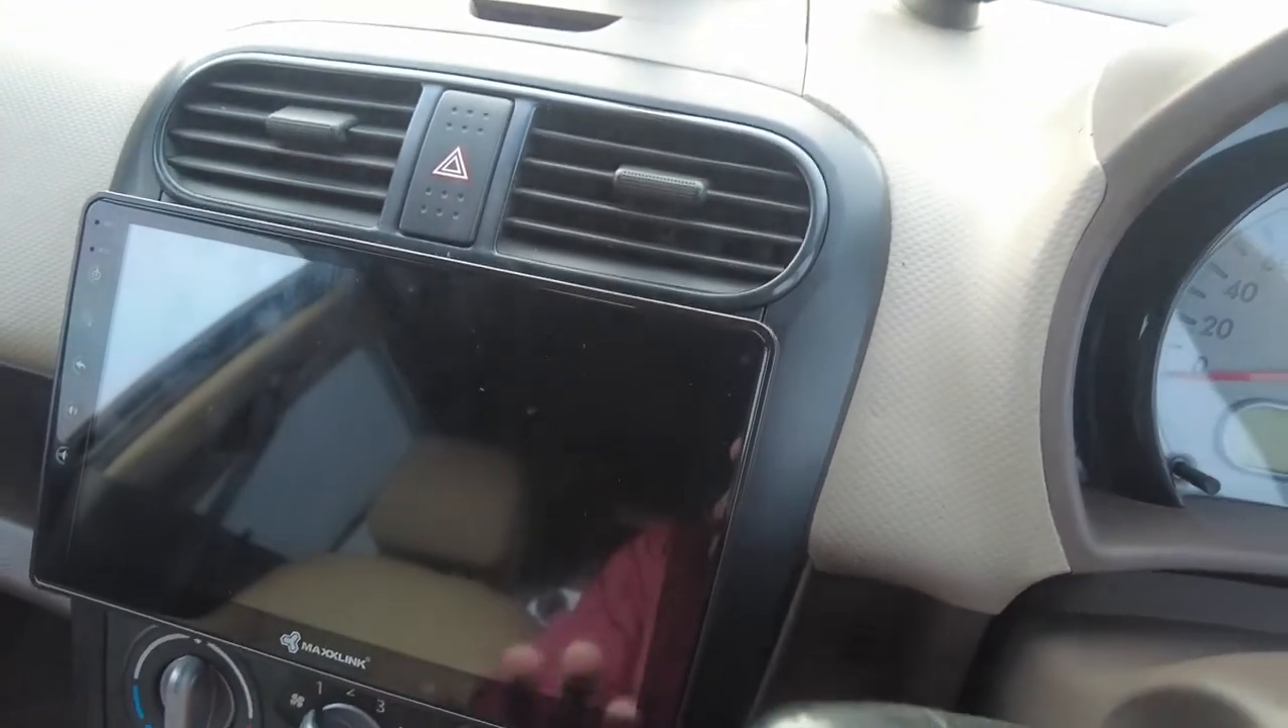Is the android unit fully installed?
Yes.